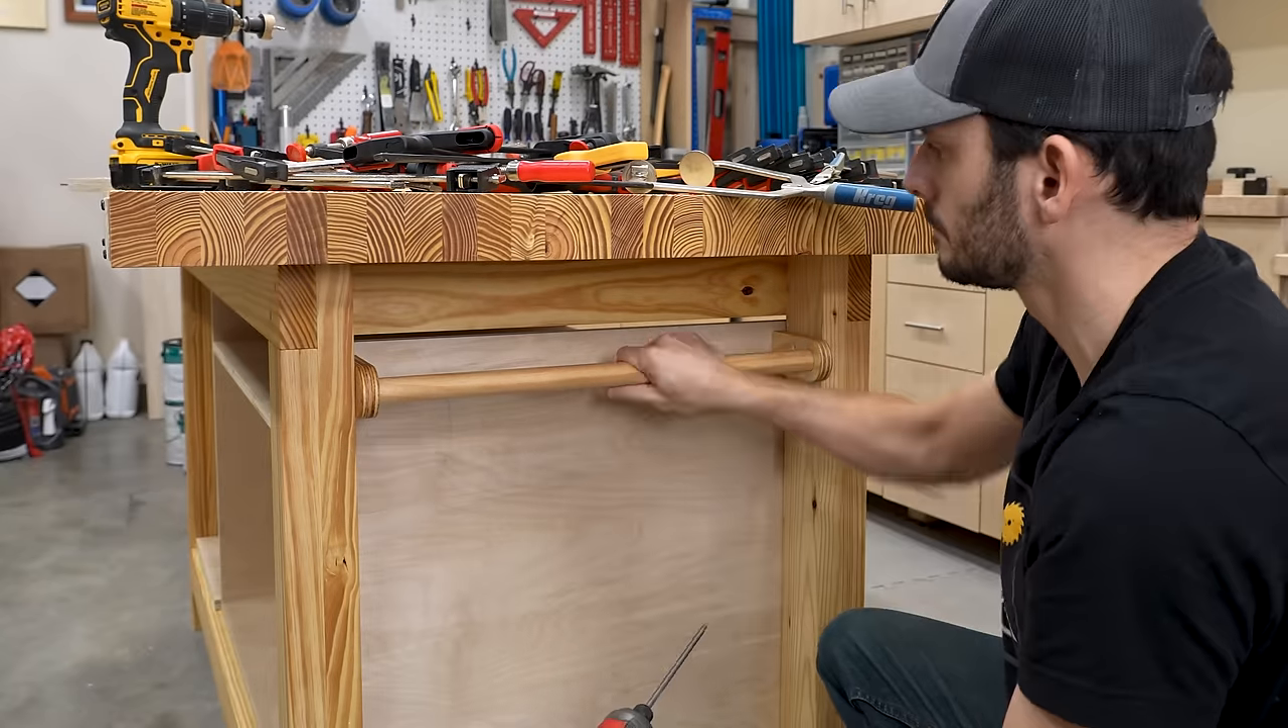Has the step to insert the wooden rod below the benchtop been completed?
Yes.